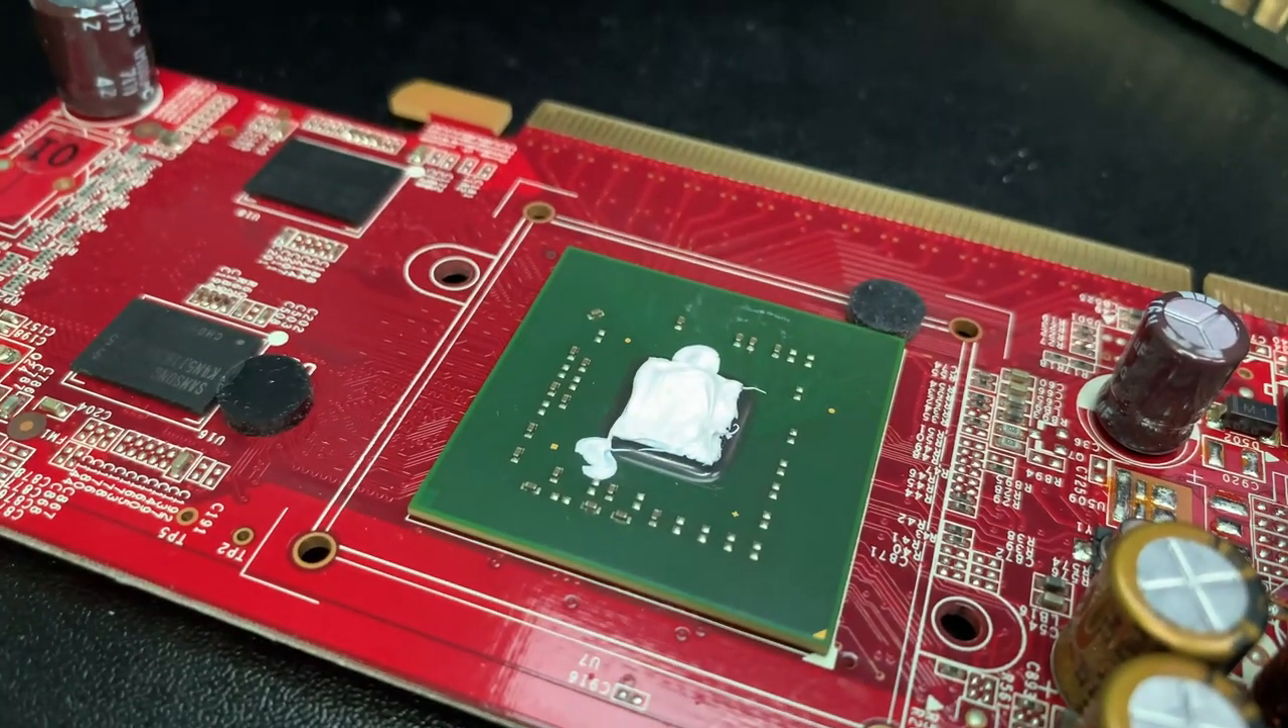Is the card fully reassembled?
No.